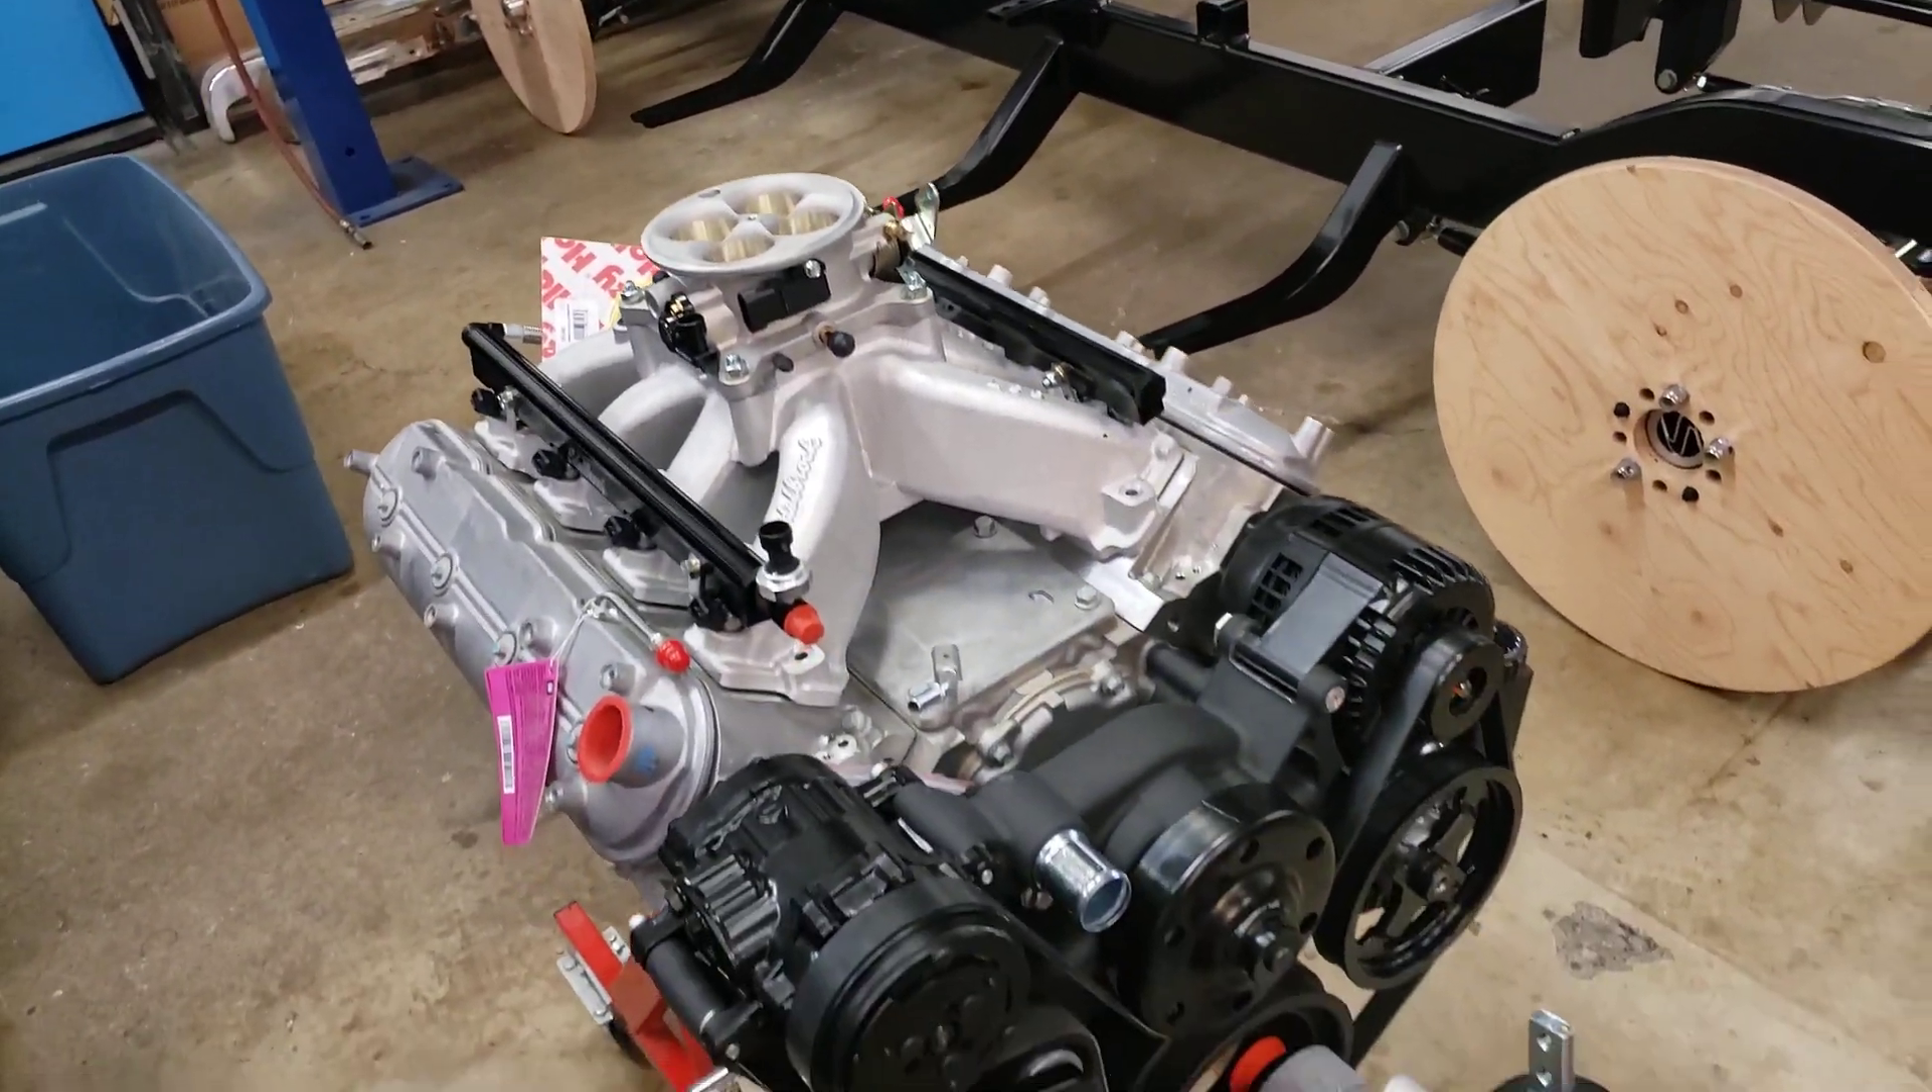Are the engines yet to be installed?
Yes.